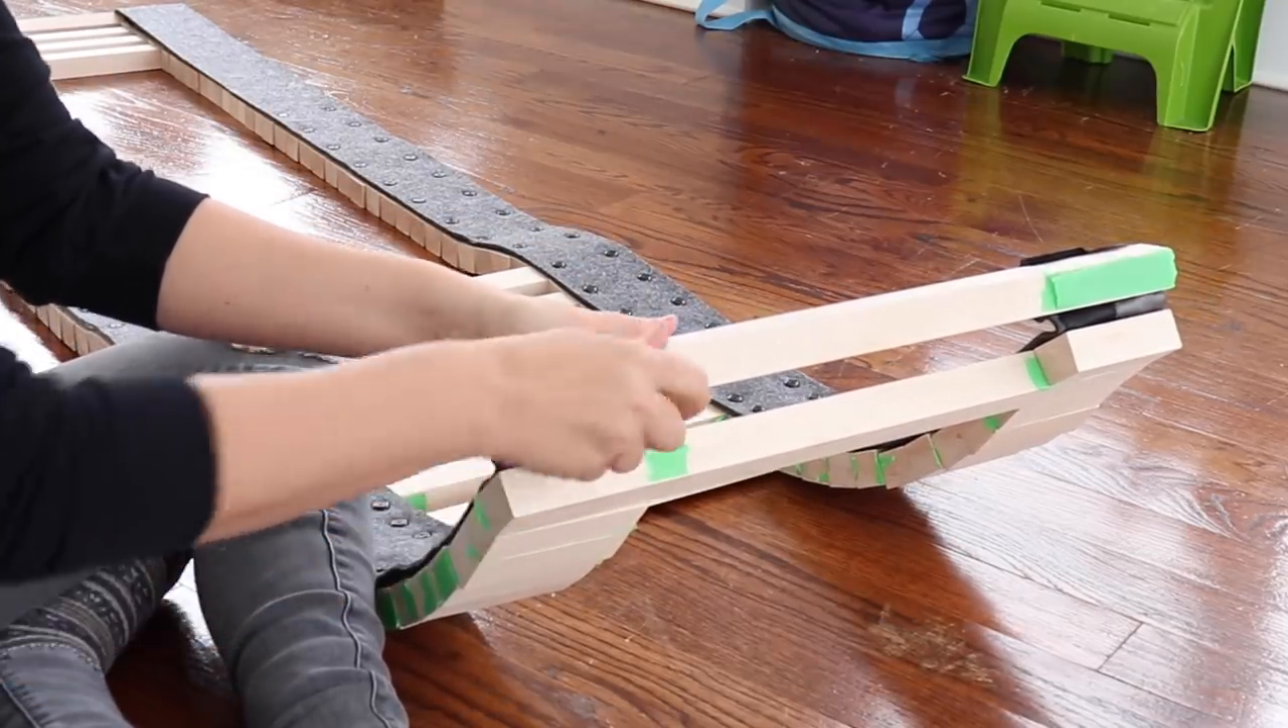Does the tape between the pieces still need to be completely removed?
Yes.